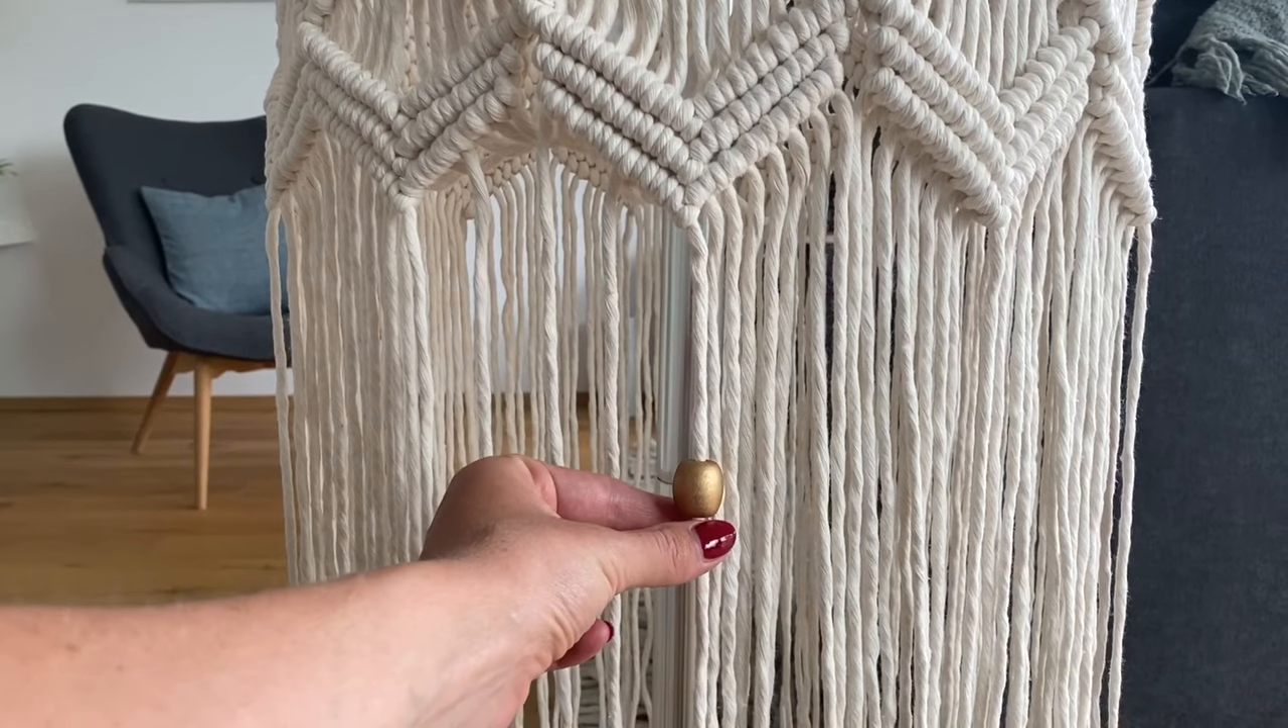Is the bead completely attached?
No.